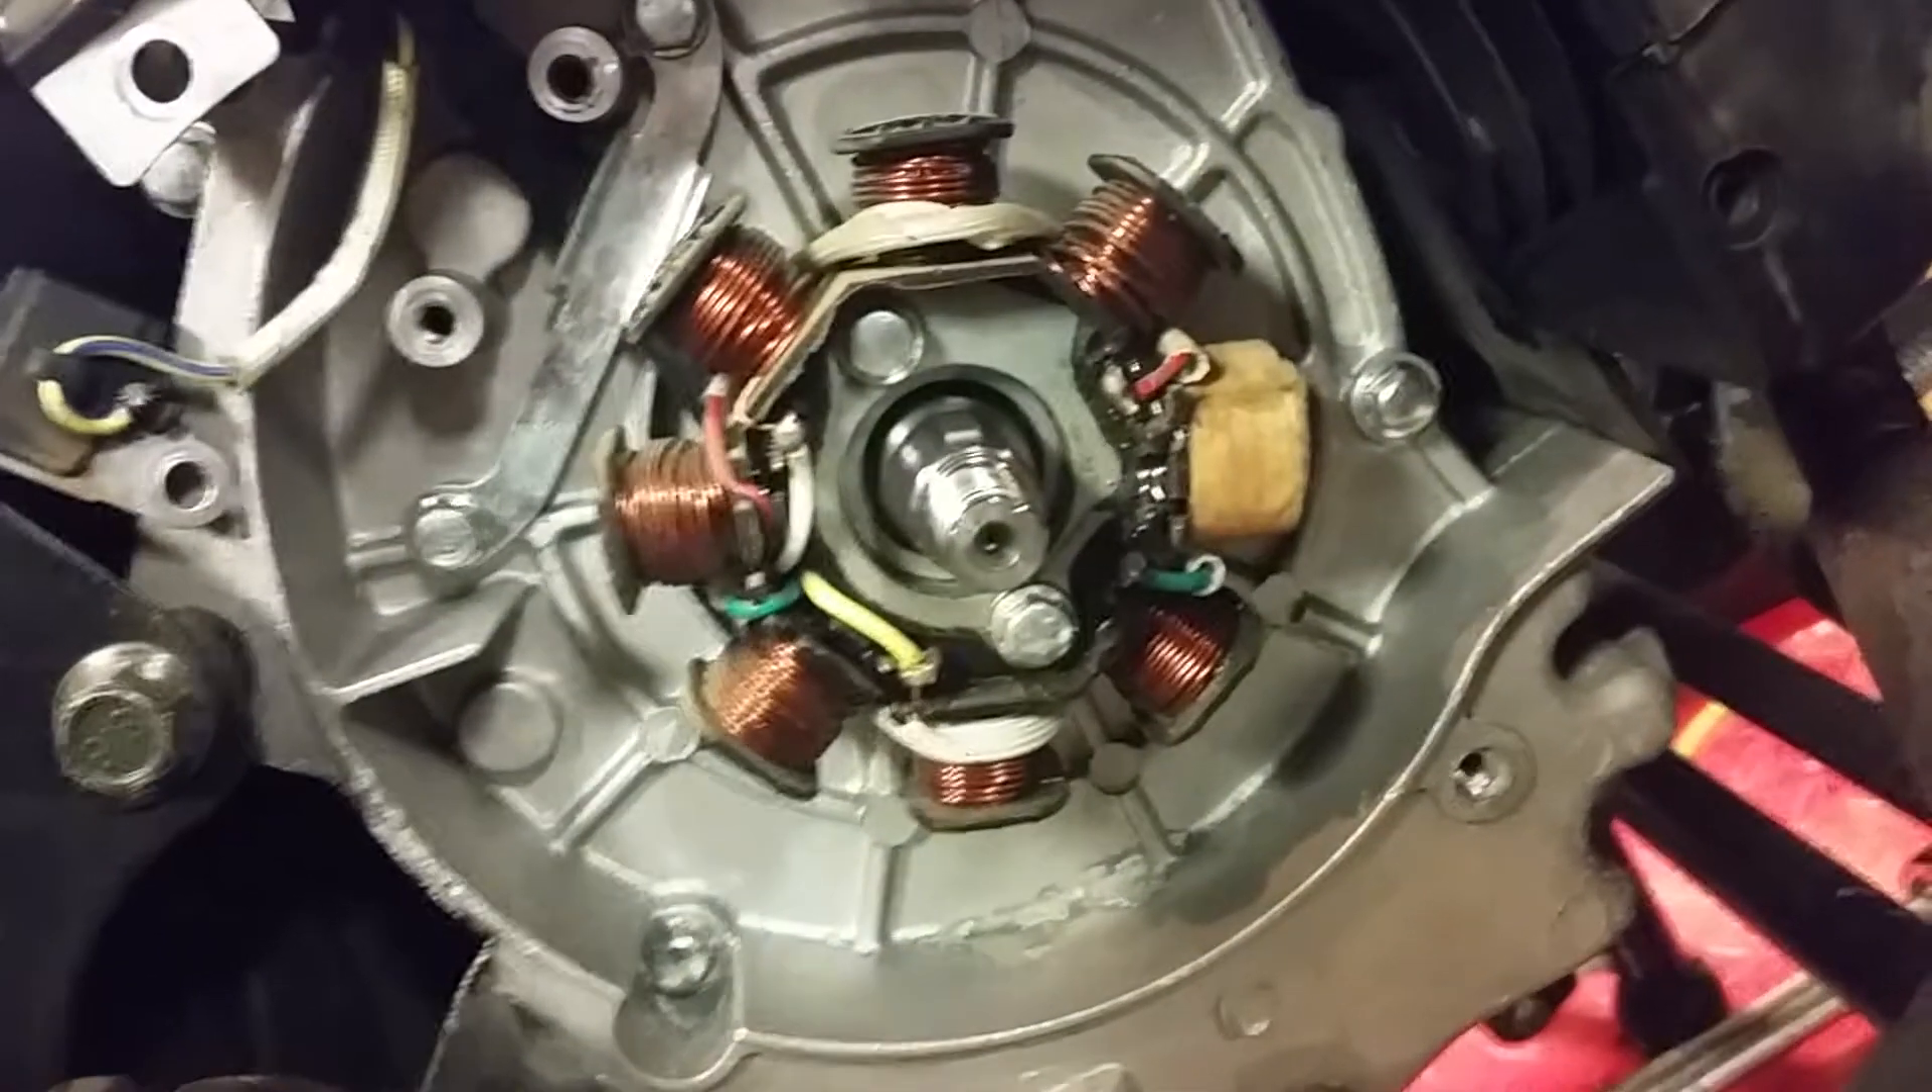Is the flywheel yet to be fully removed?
No.